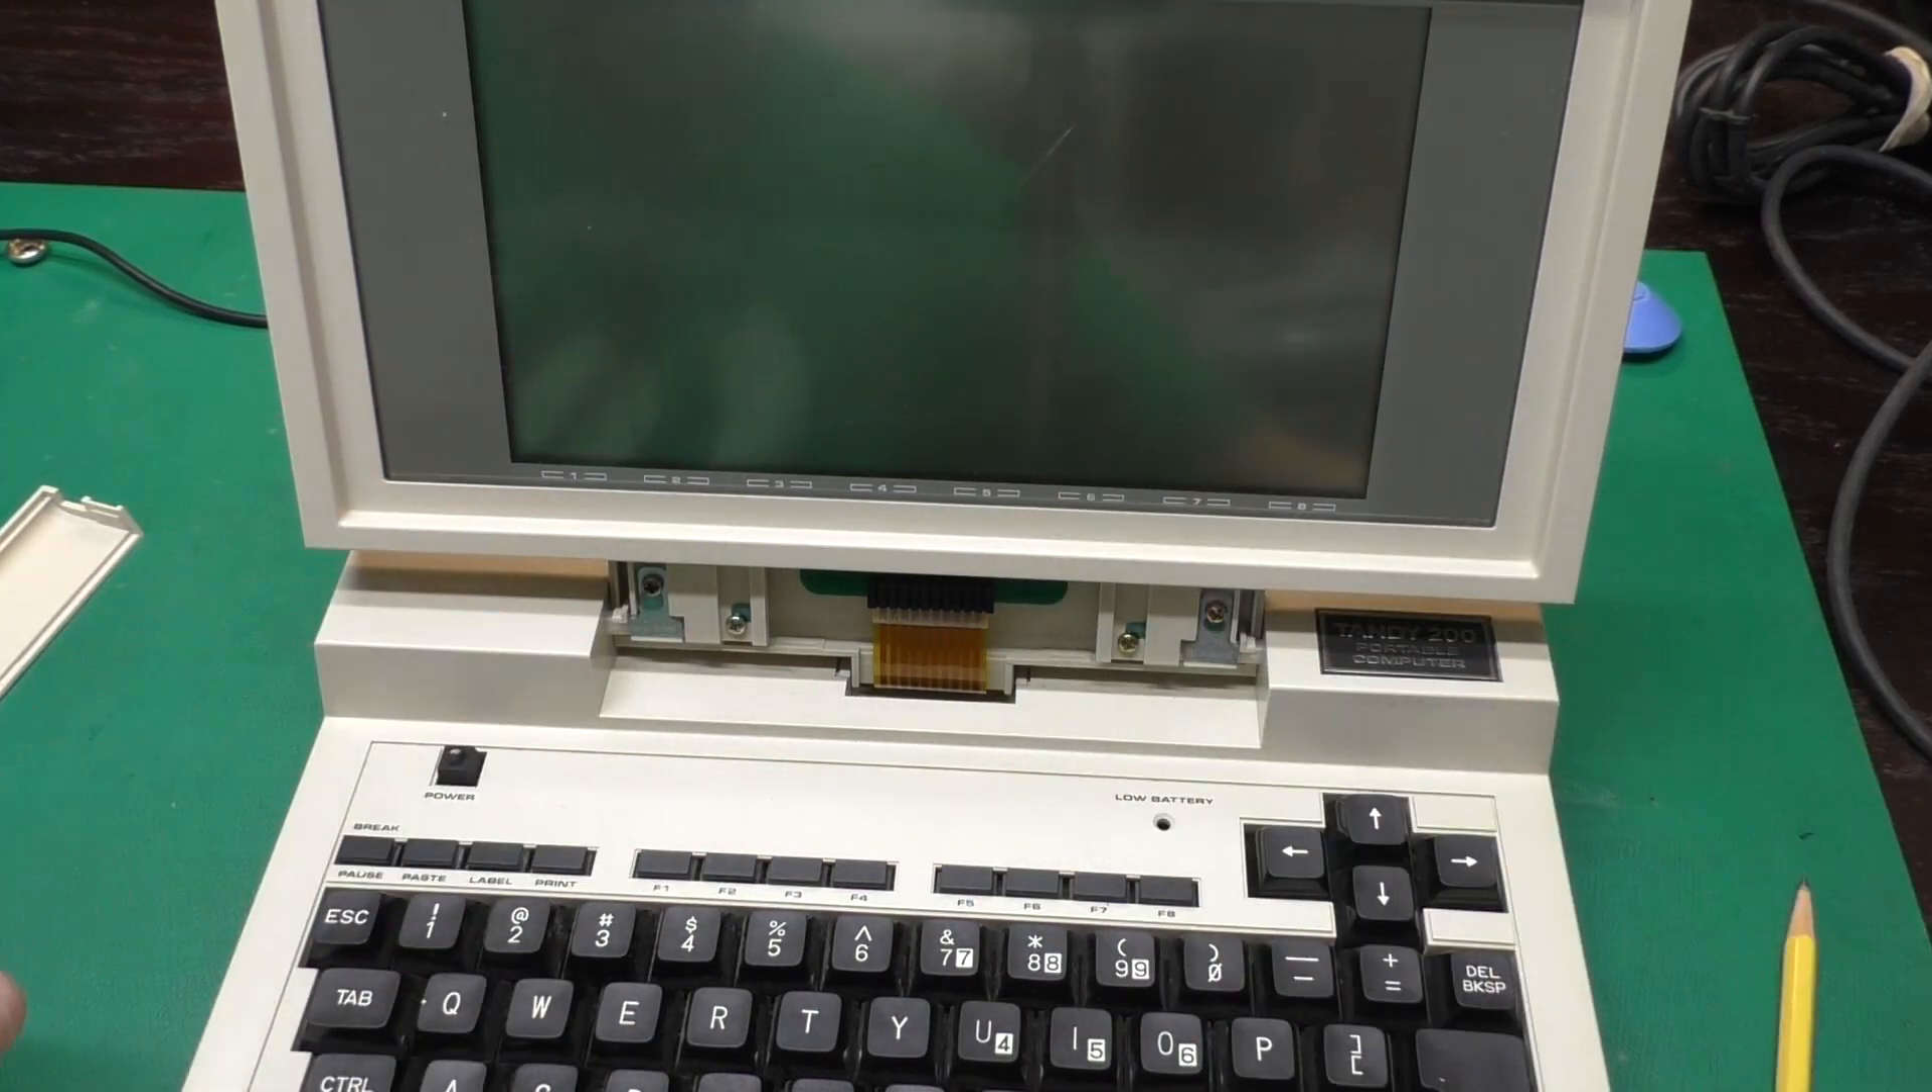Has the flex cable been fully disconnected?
No.